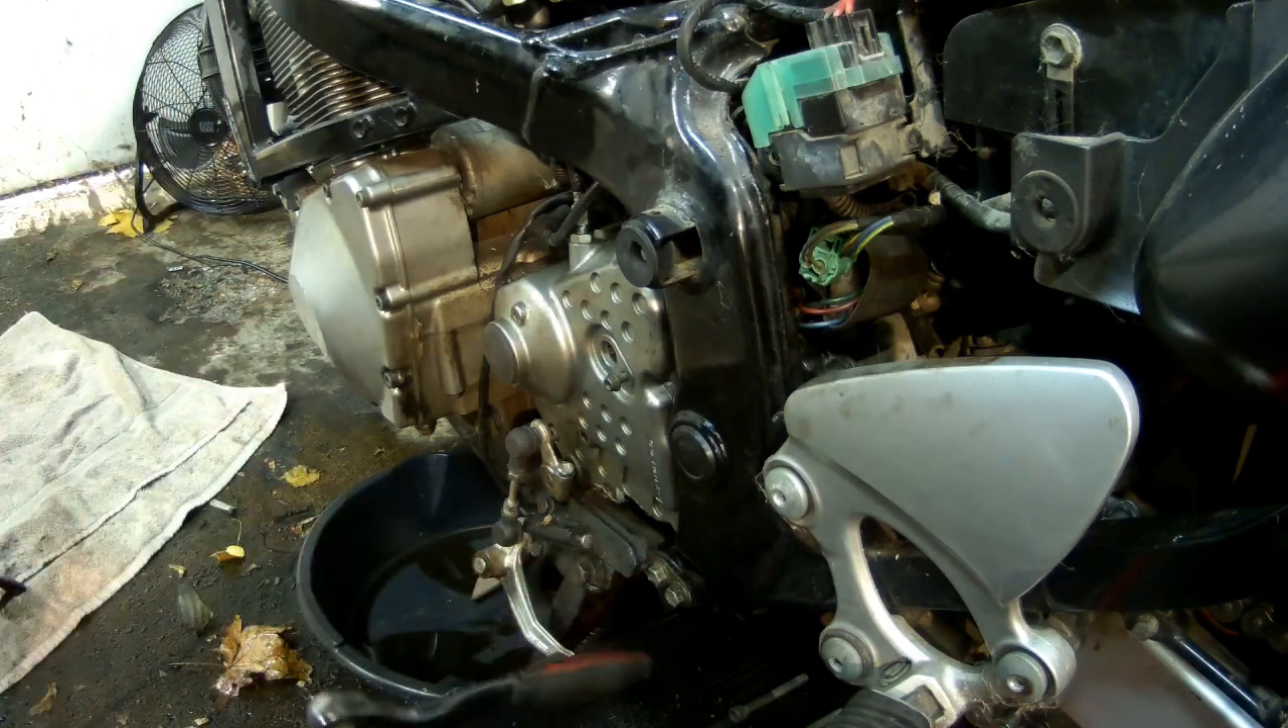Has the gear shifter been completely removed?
No.